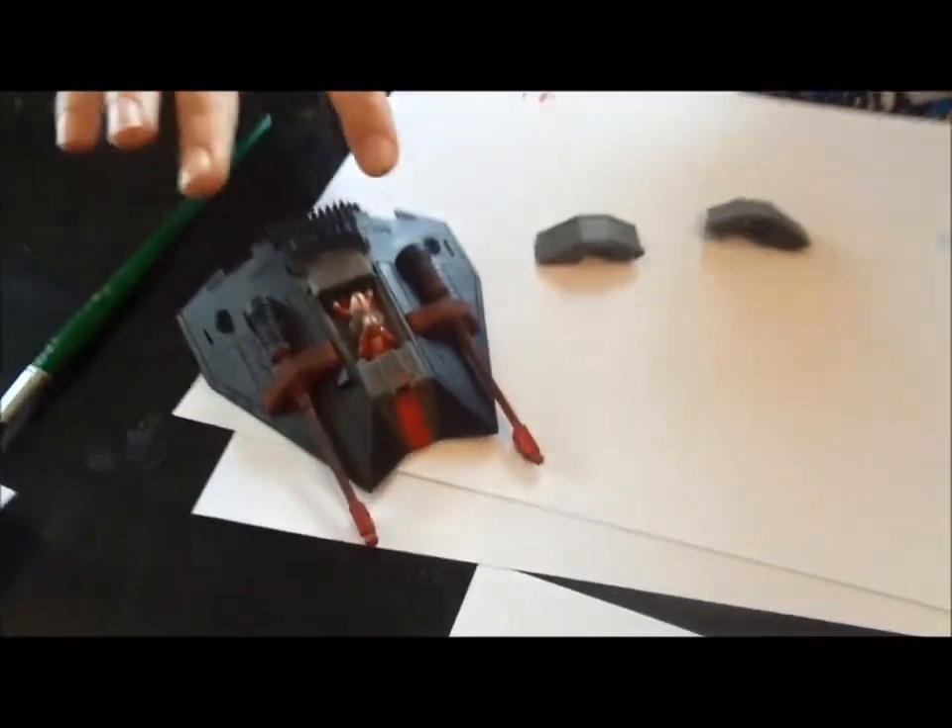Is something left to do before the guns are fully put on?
No.